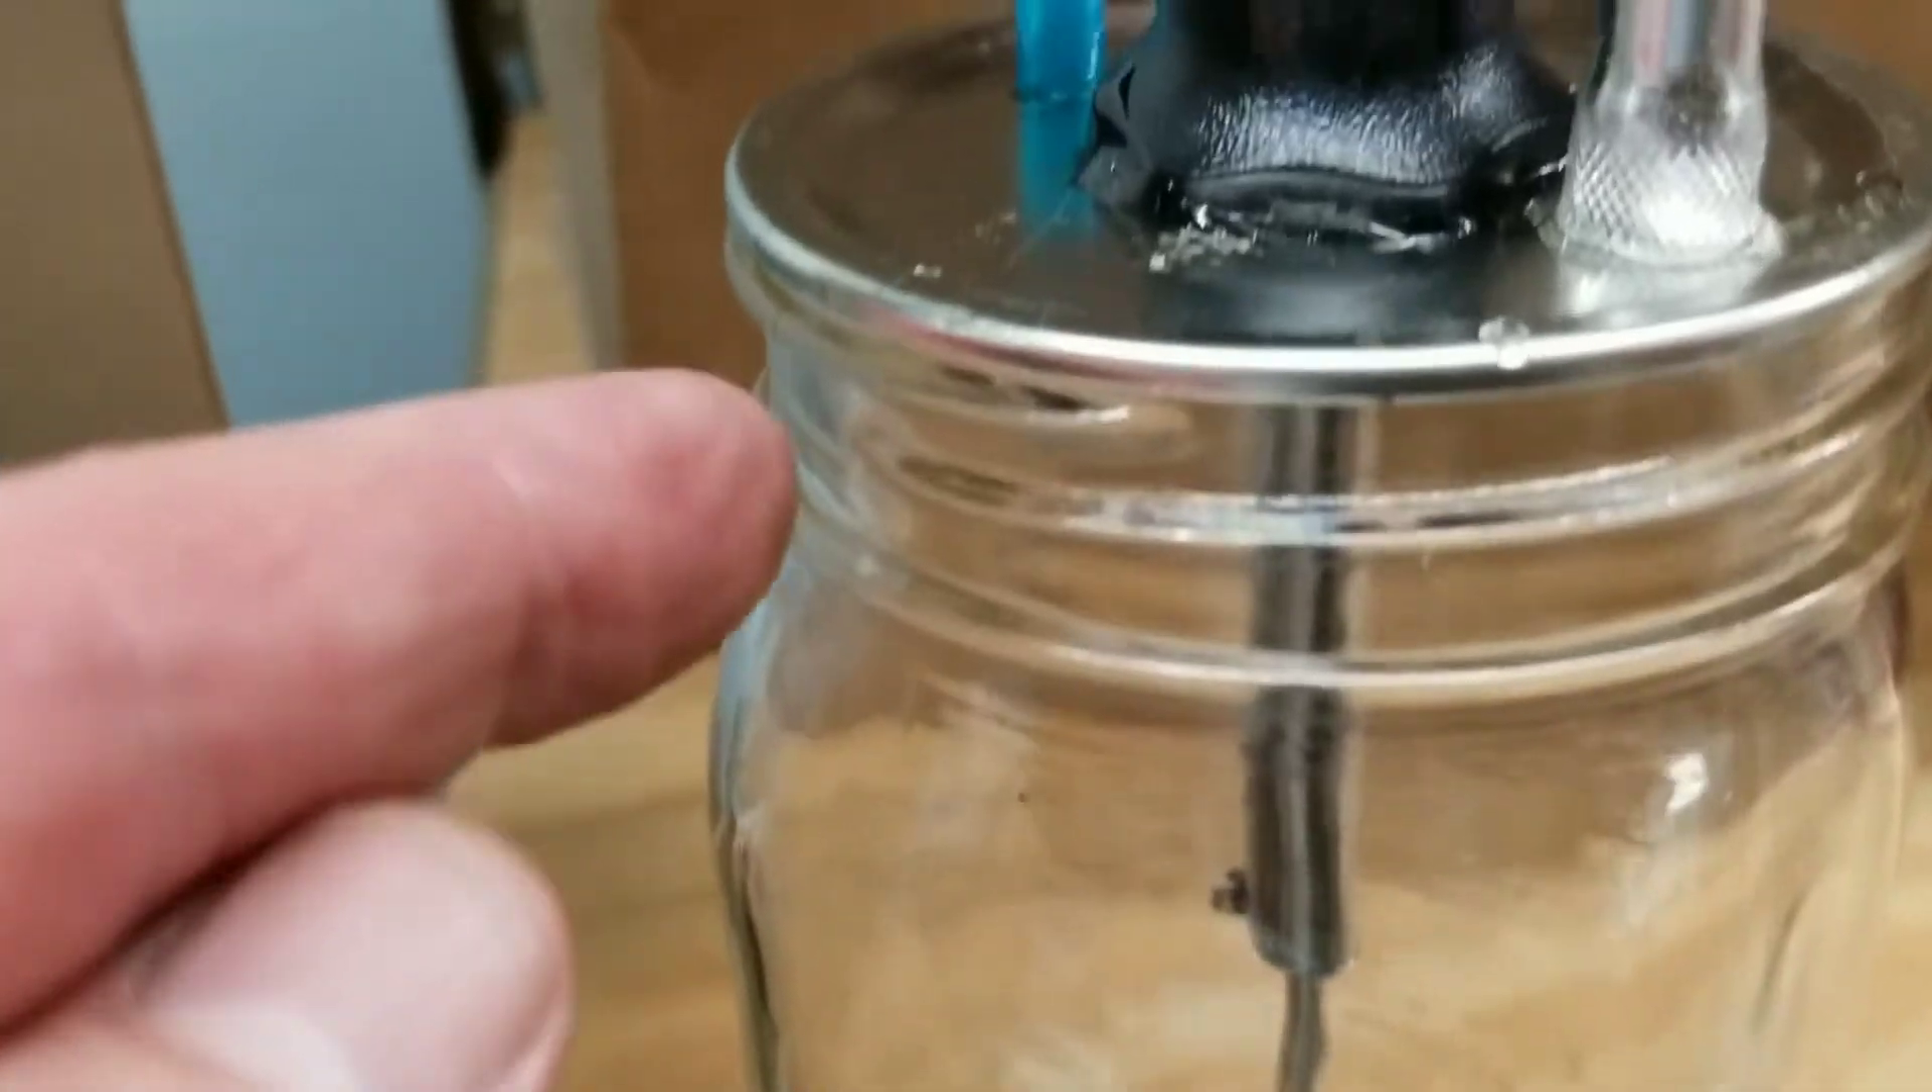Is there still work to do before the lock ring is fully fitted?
Yes.